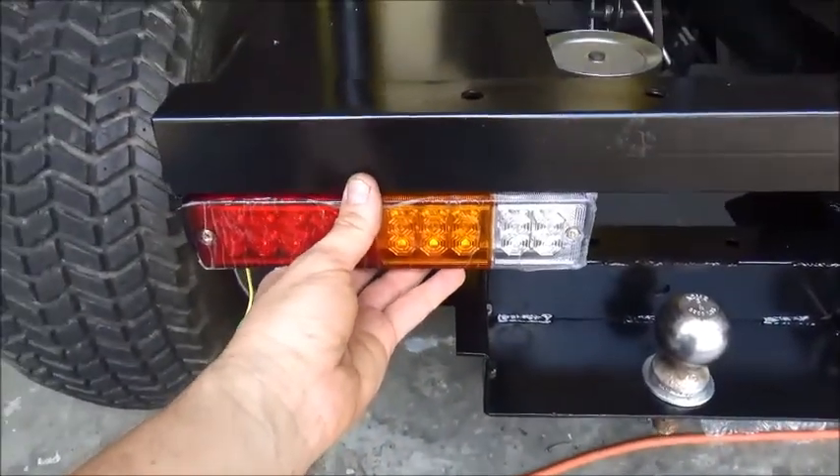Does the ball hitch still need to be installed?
No.